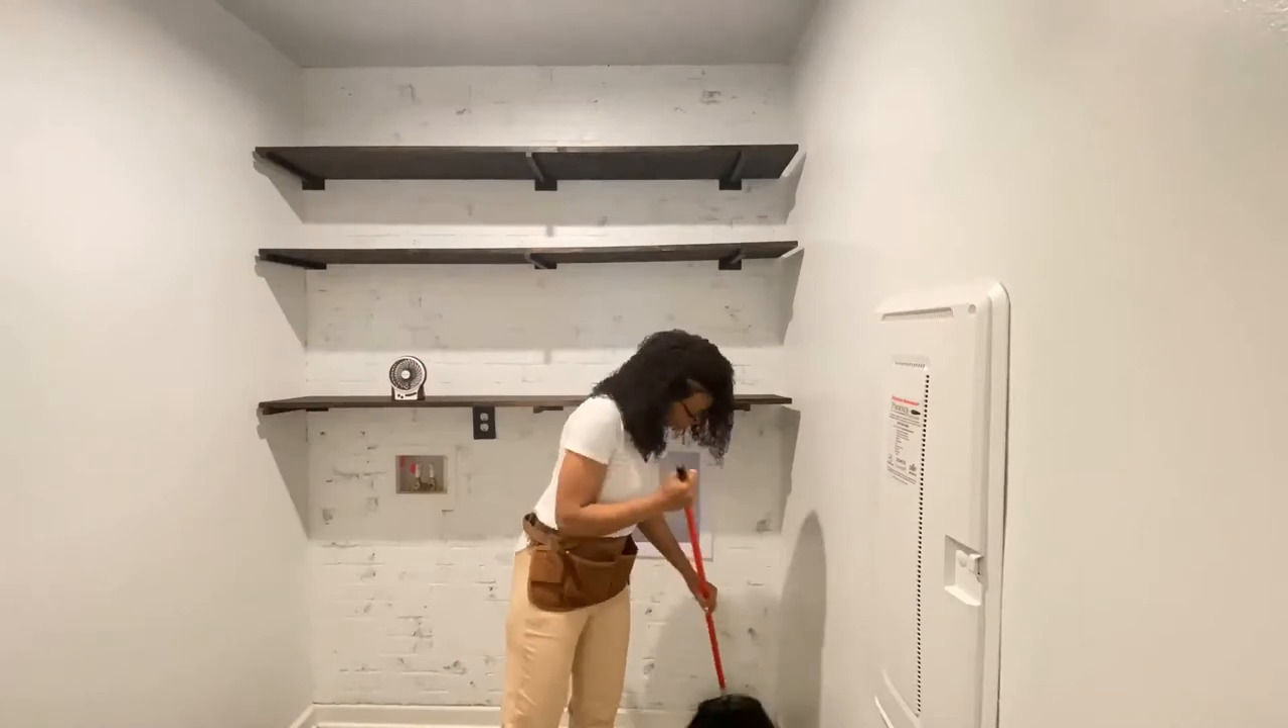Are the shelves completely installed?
Yes.